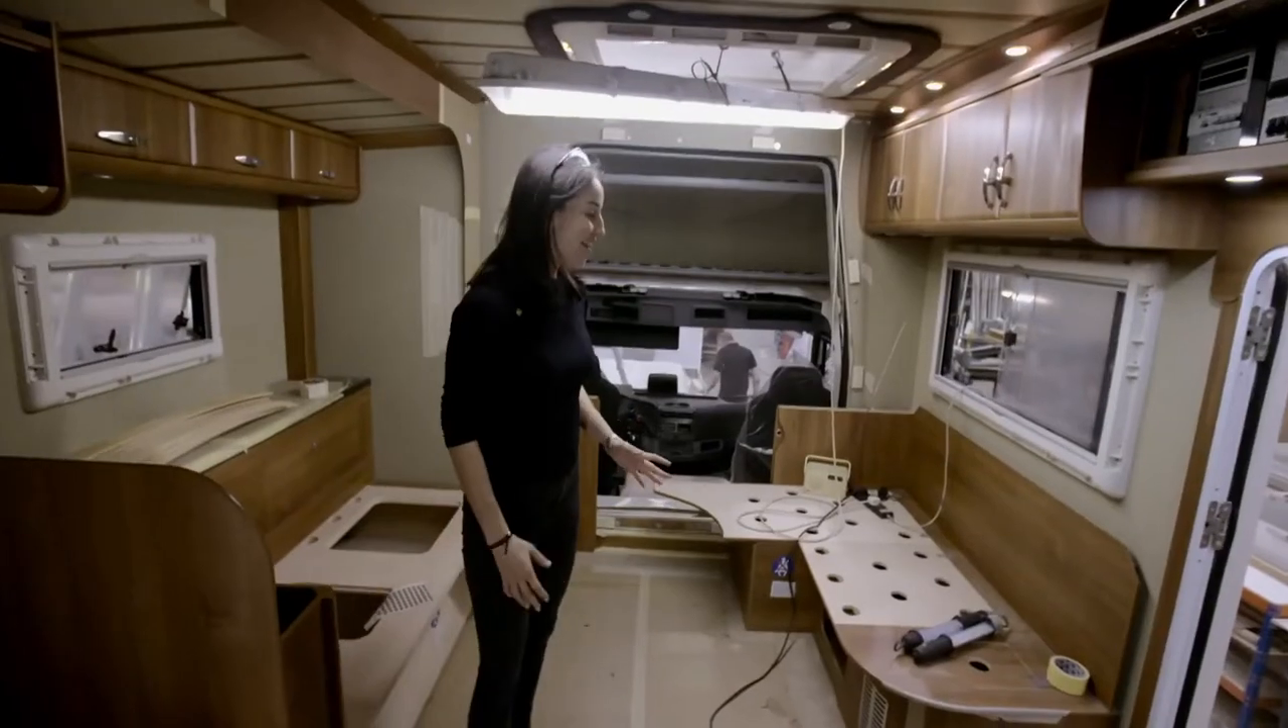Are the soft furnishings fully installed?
No.